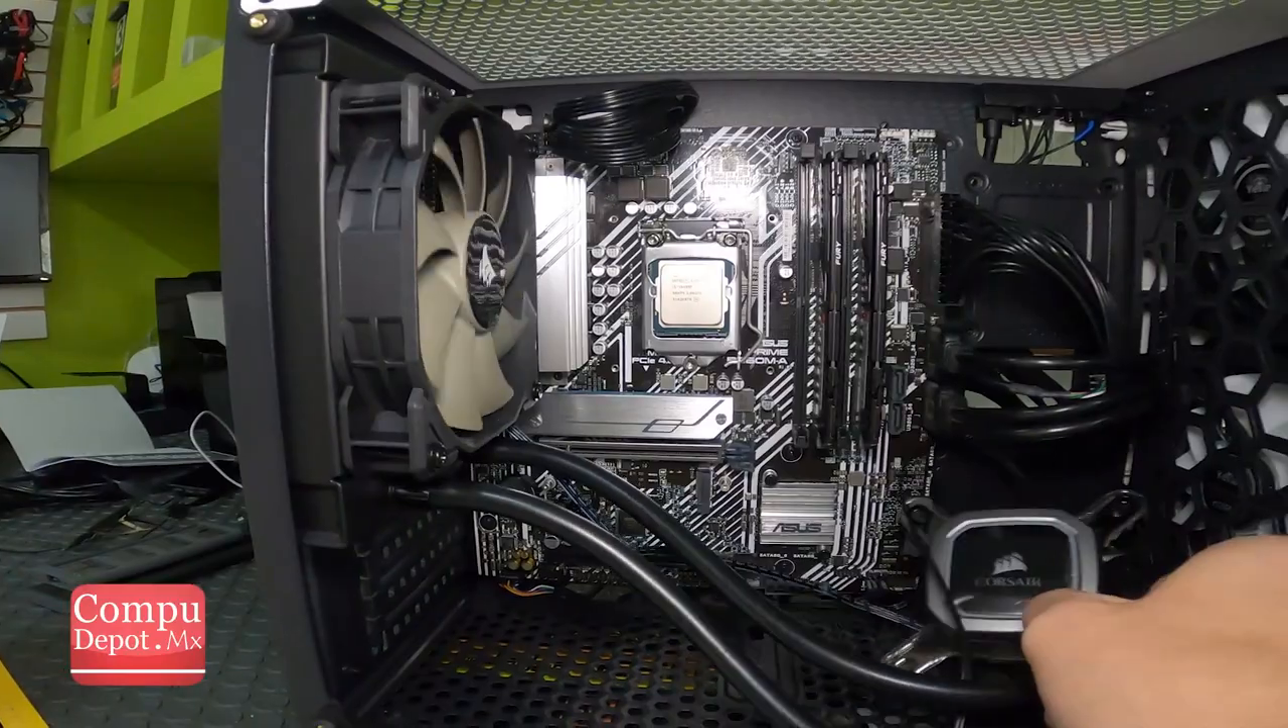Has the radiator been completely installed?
Yes.